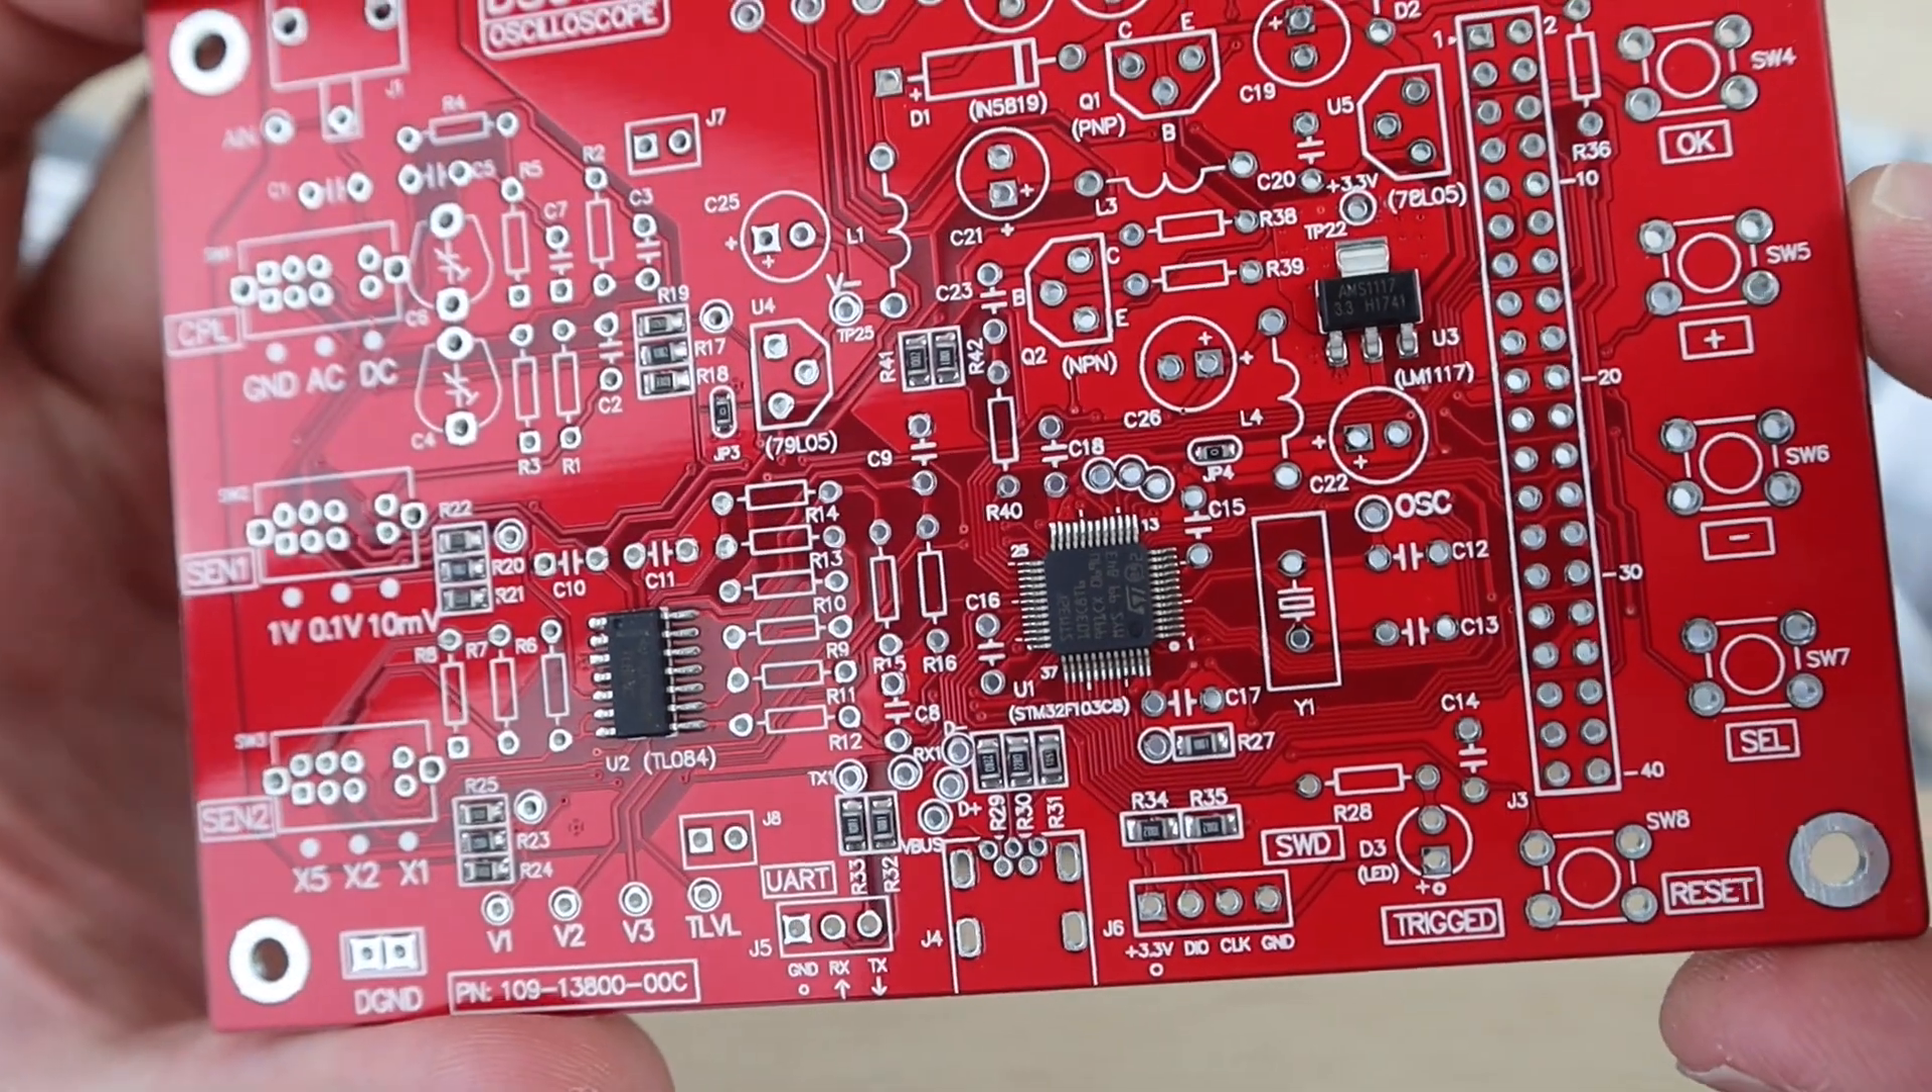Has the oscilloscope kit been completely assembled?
No.